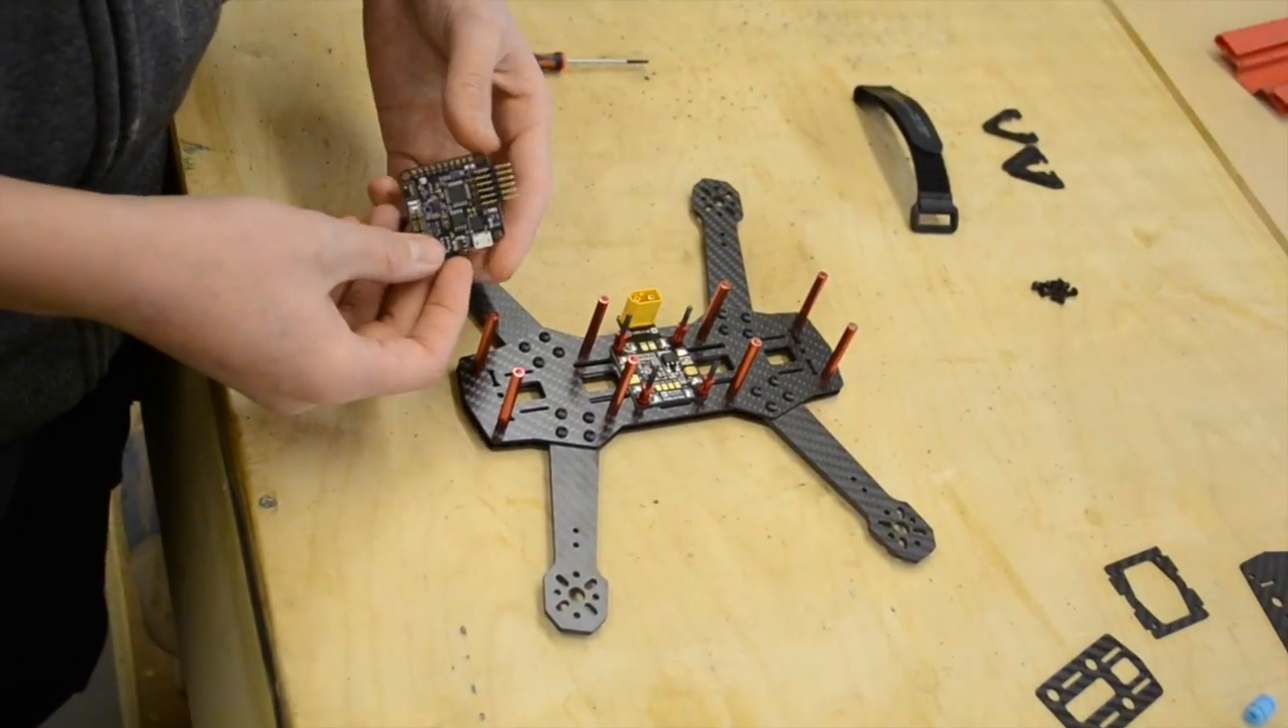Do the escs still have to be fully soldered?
Yes.